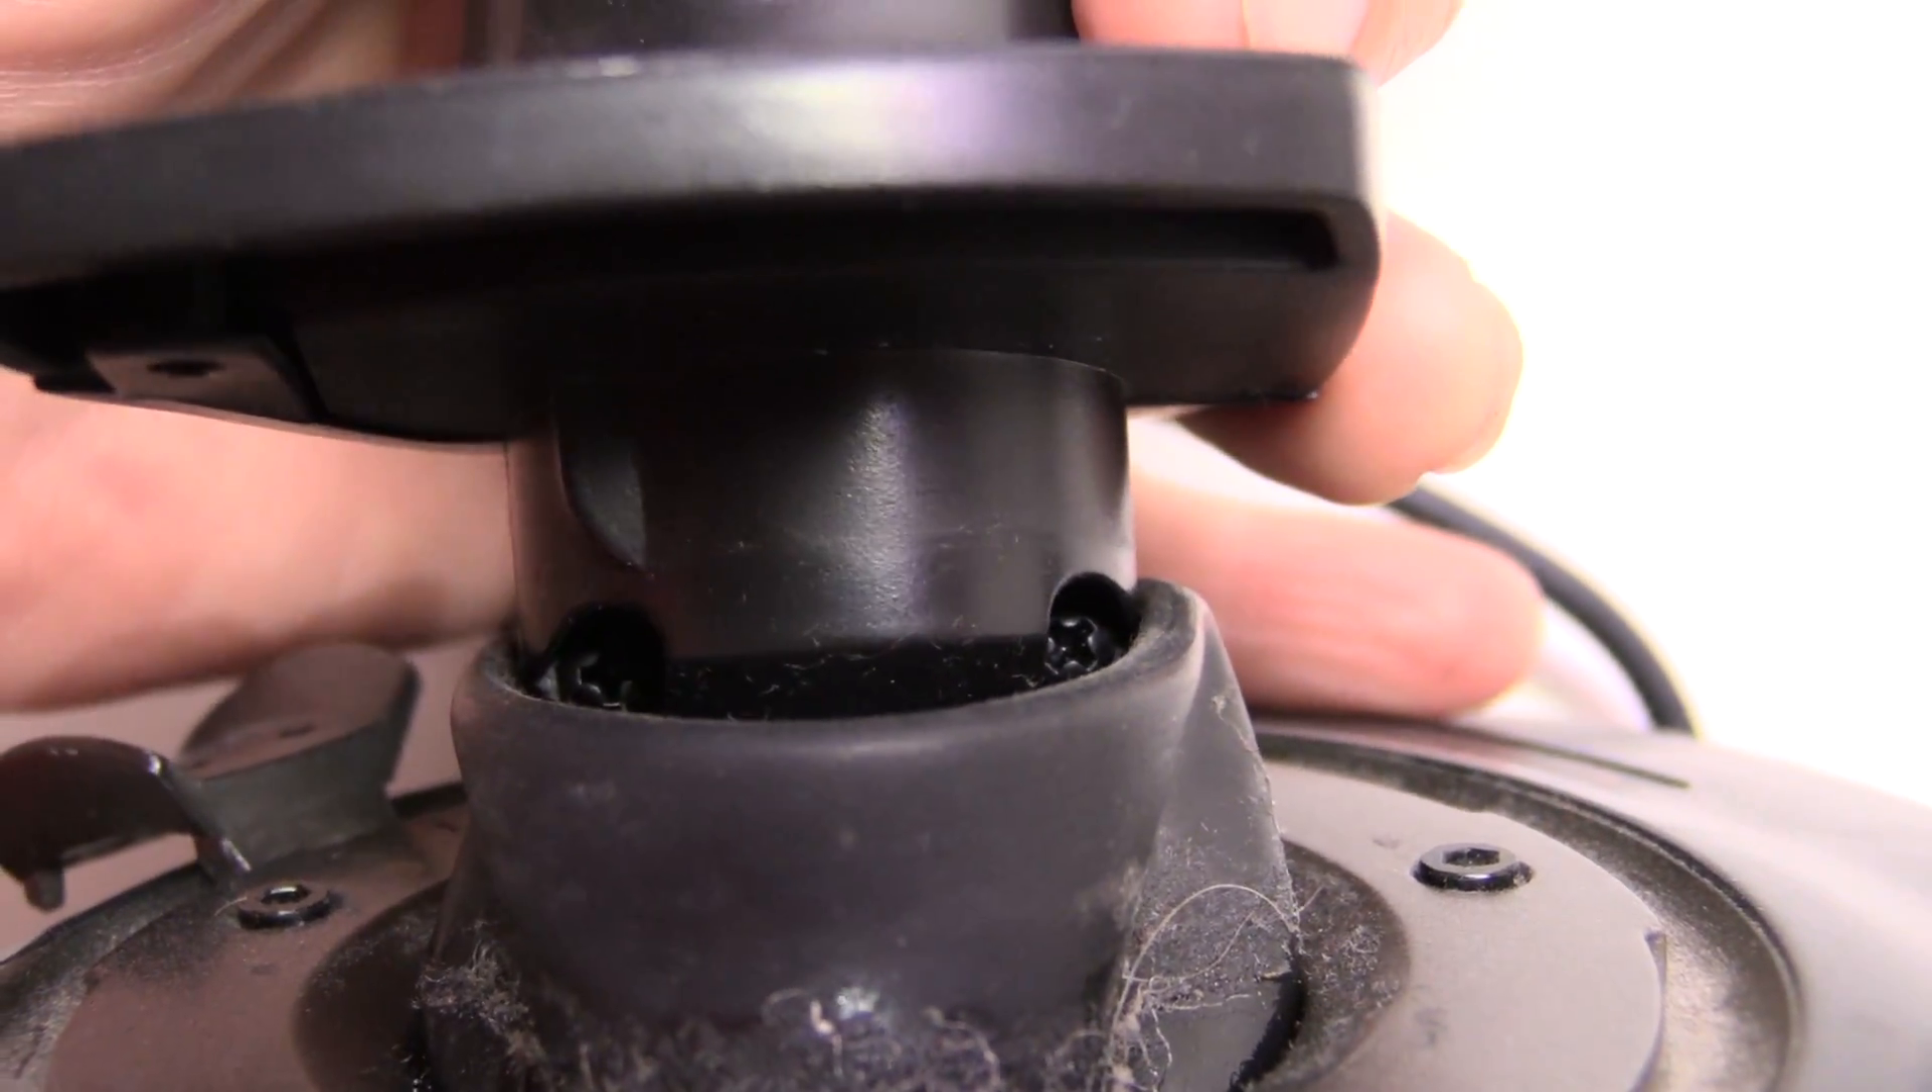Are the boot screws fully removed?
No.